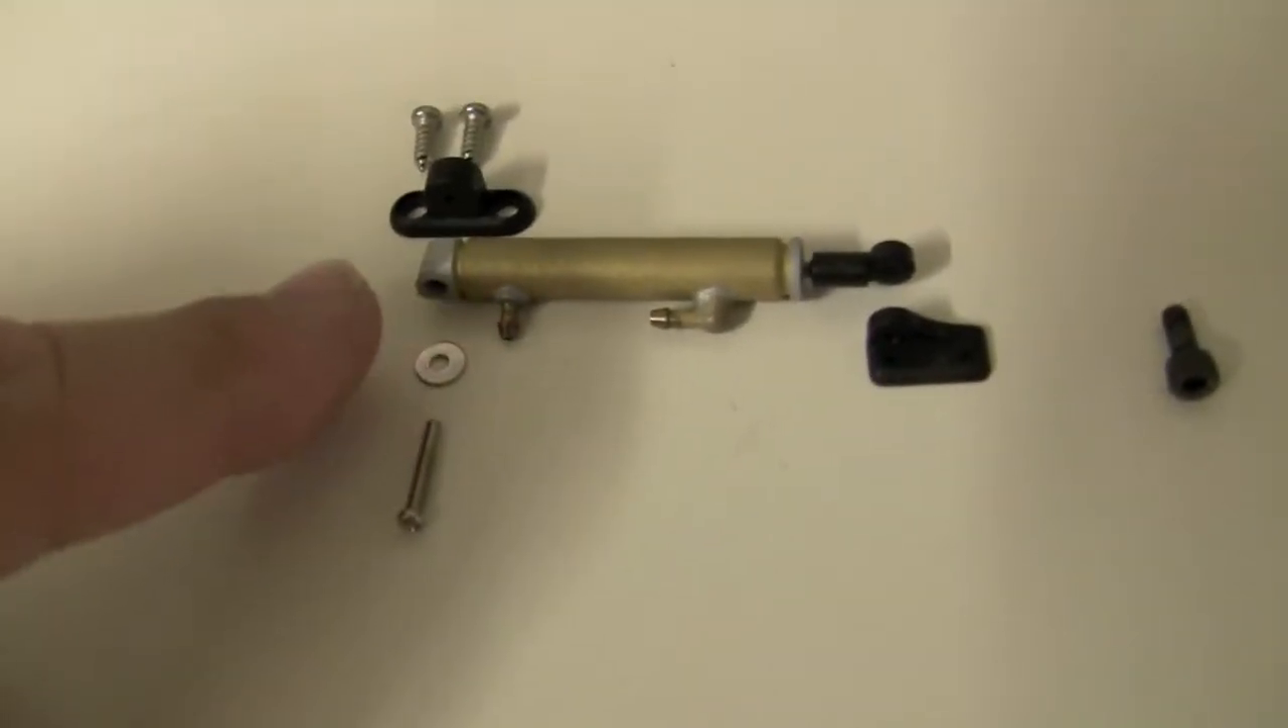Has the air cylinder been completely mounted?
No.